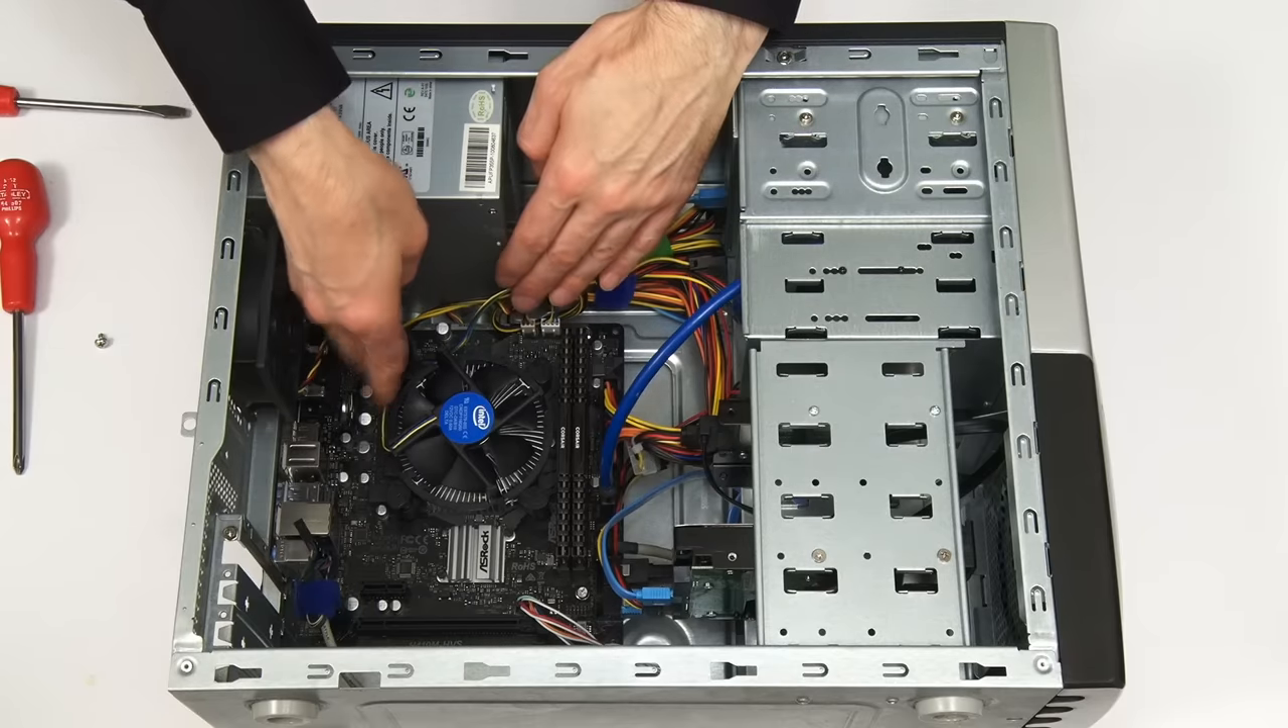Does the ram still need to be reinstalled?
No.